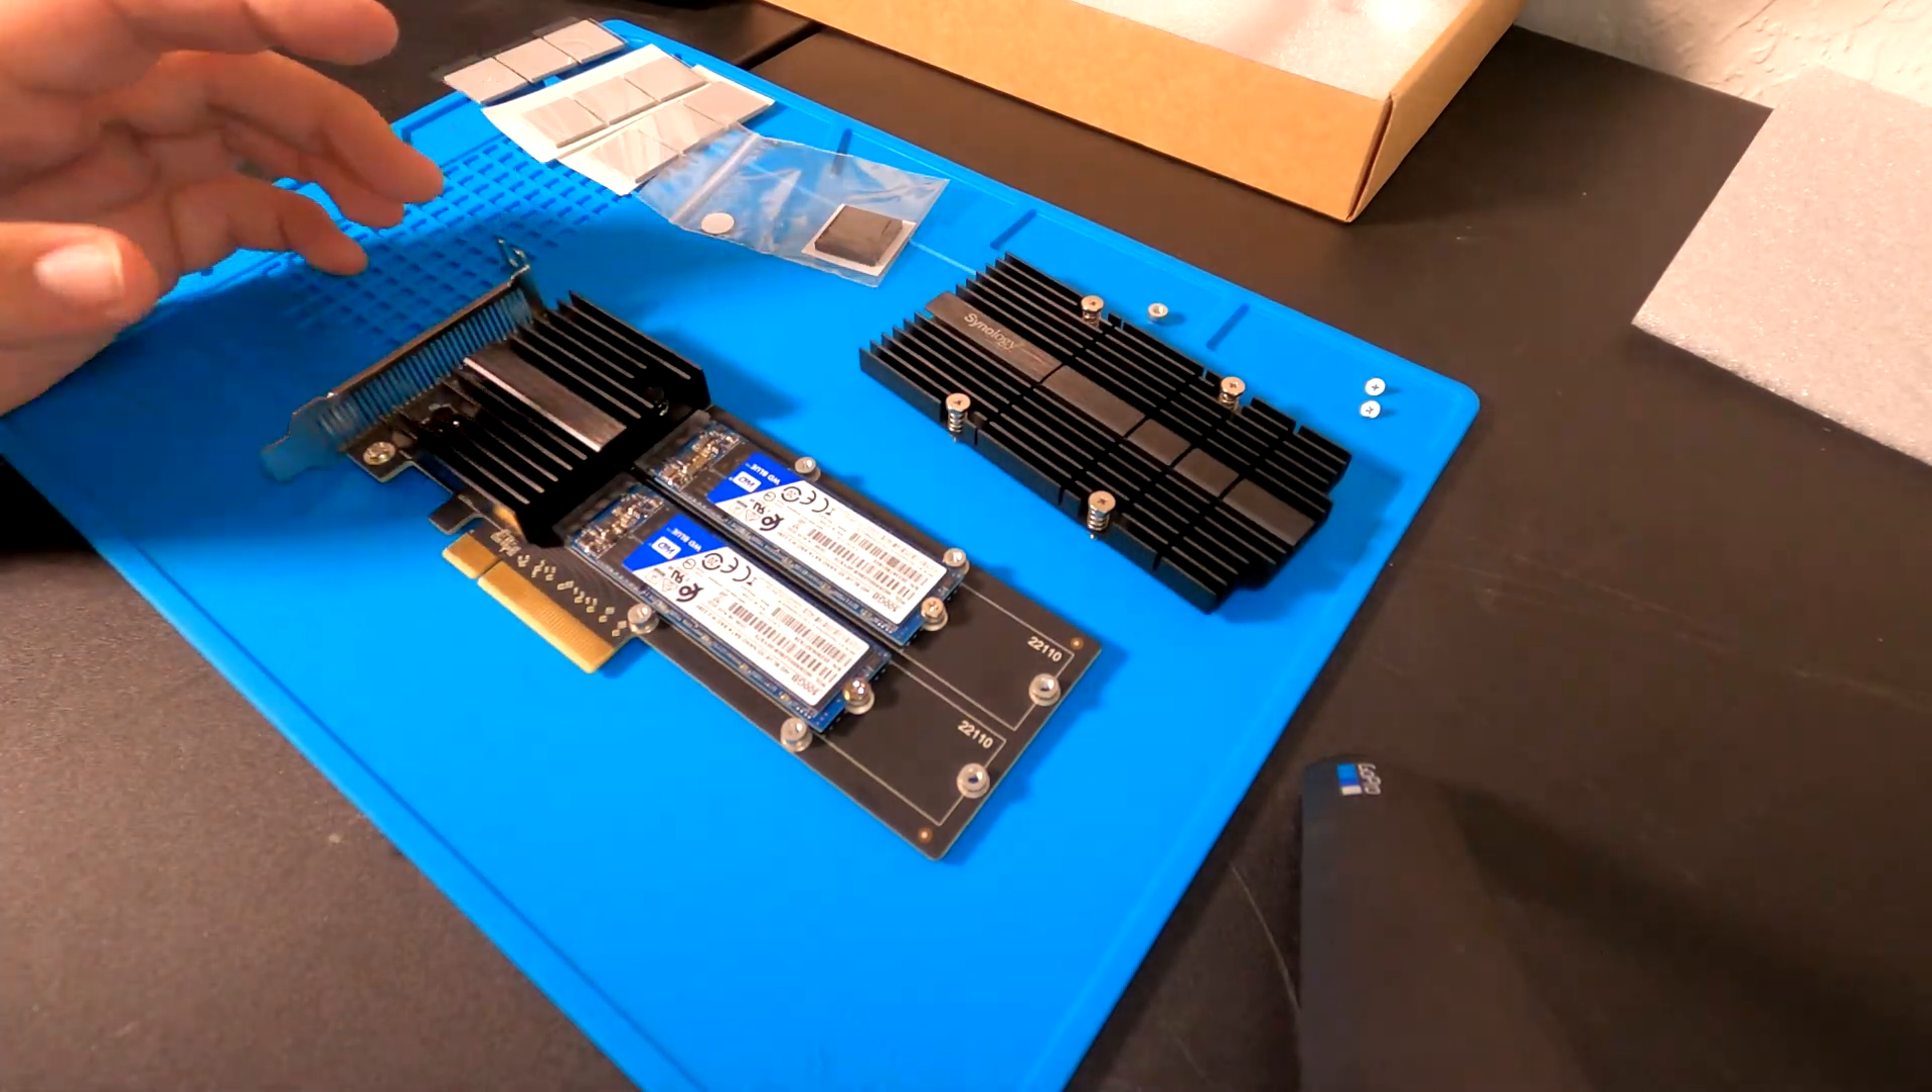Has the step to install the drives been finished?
Yes.